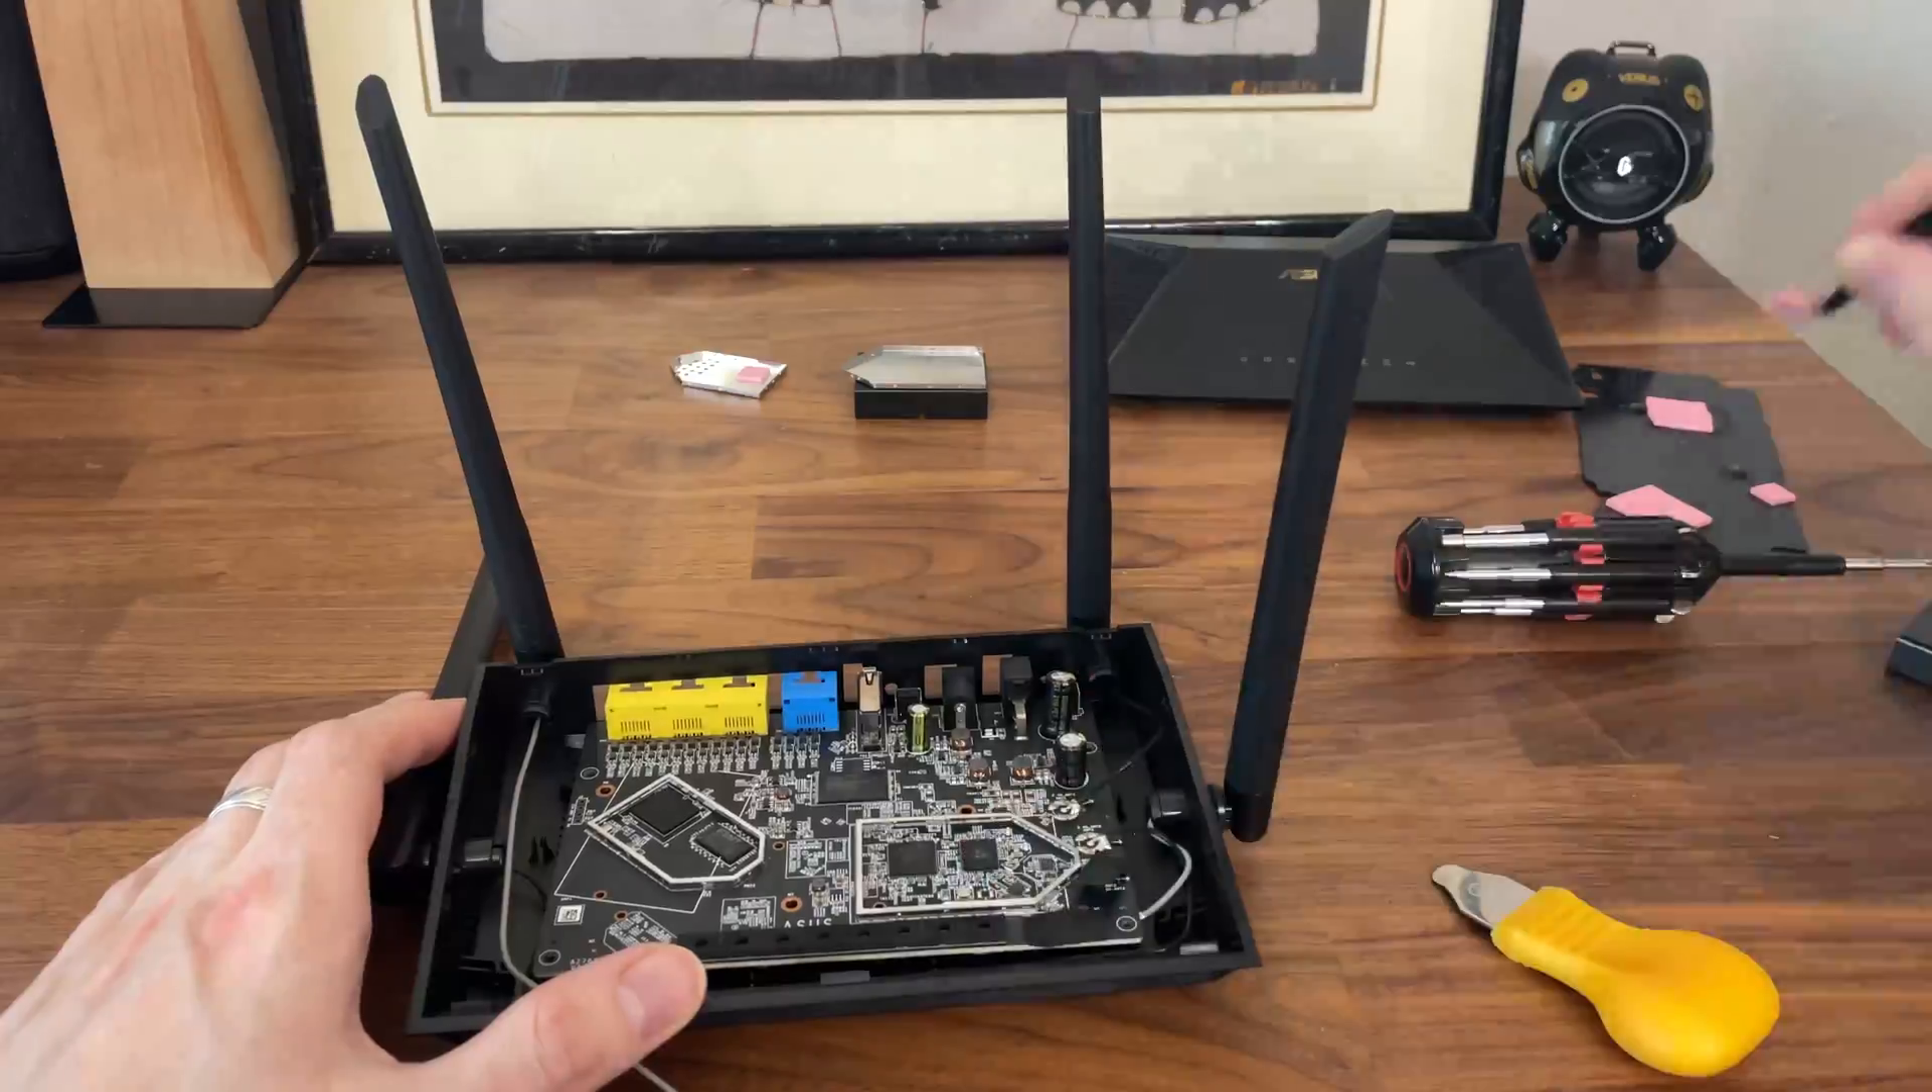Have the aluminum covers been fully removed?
Yes.